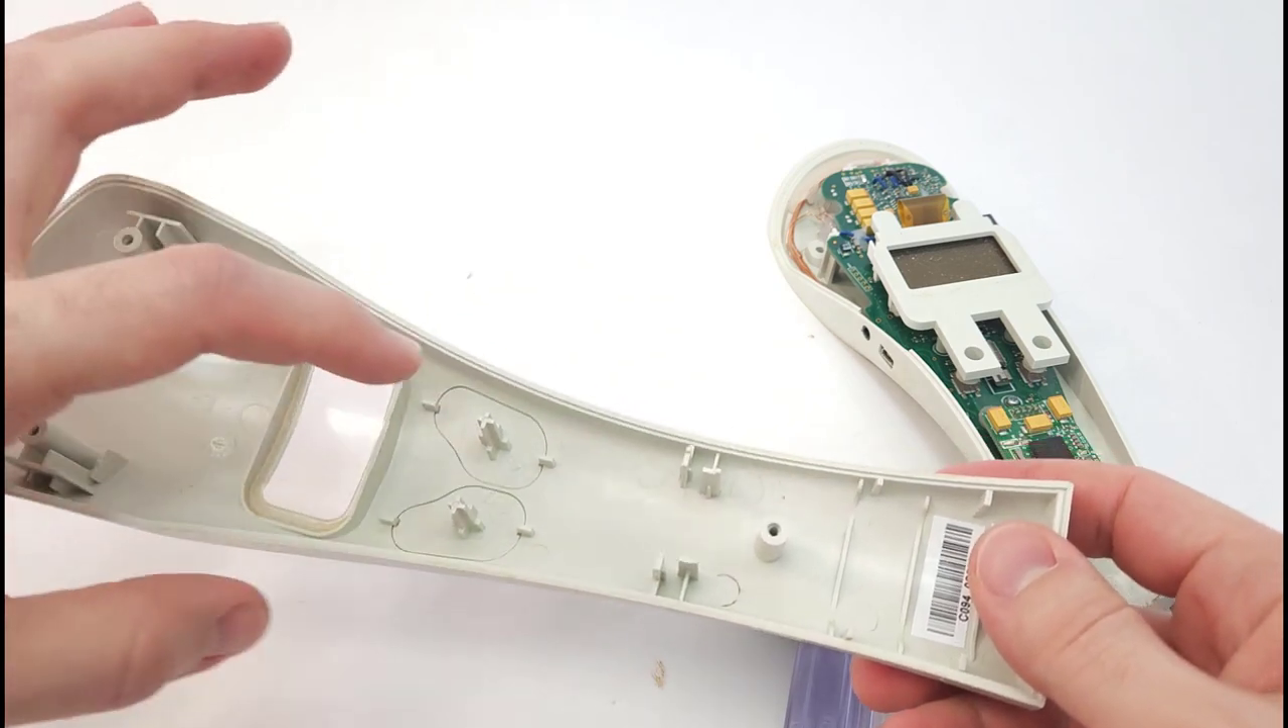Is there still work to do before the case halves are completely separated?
No.